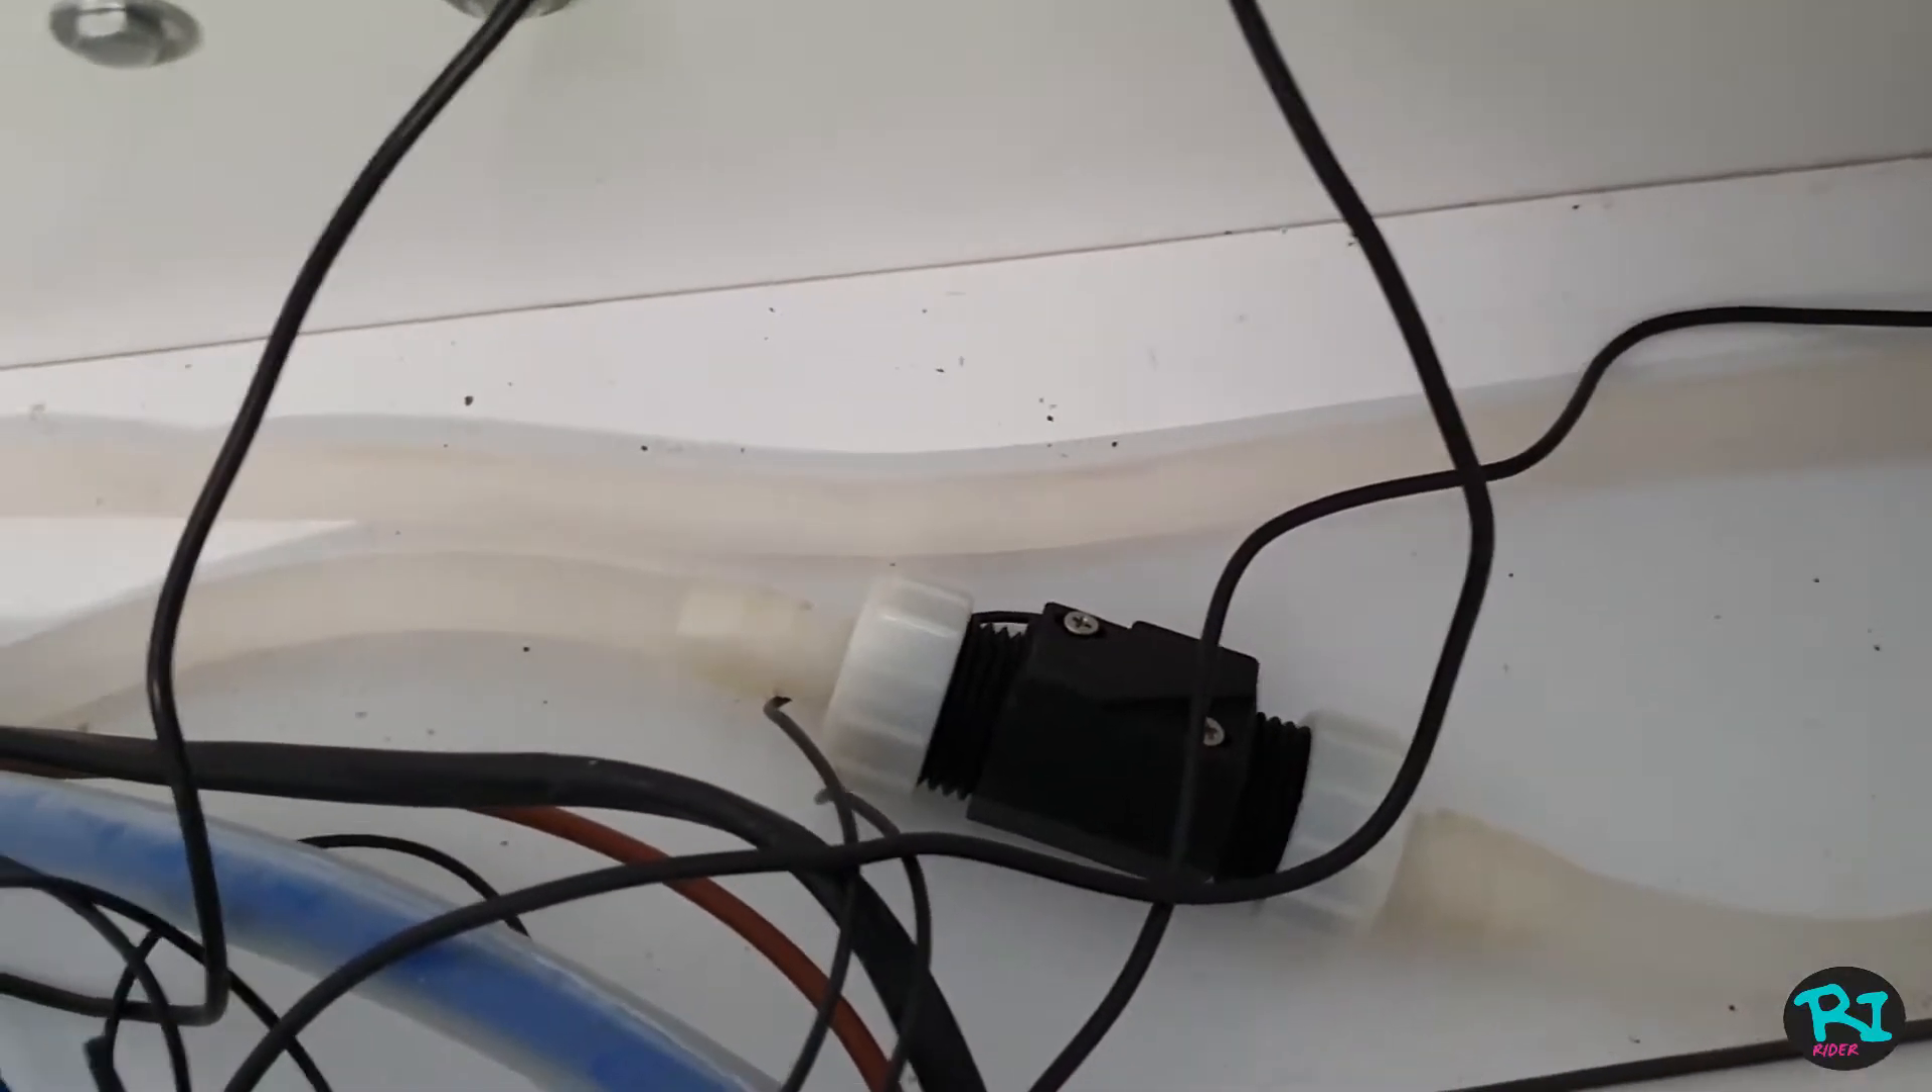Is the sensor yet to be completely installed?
No.